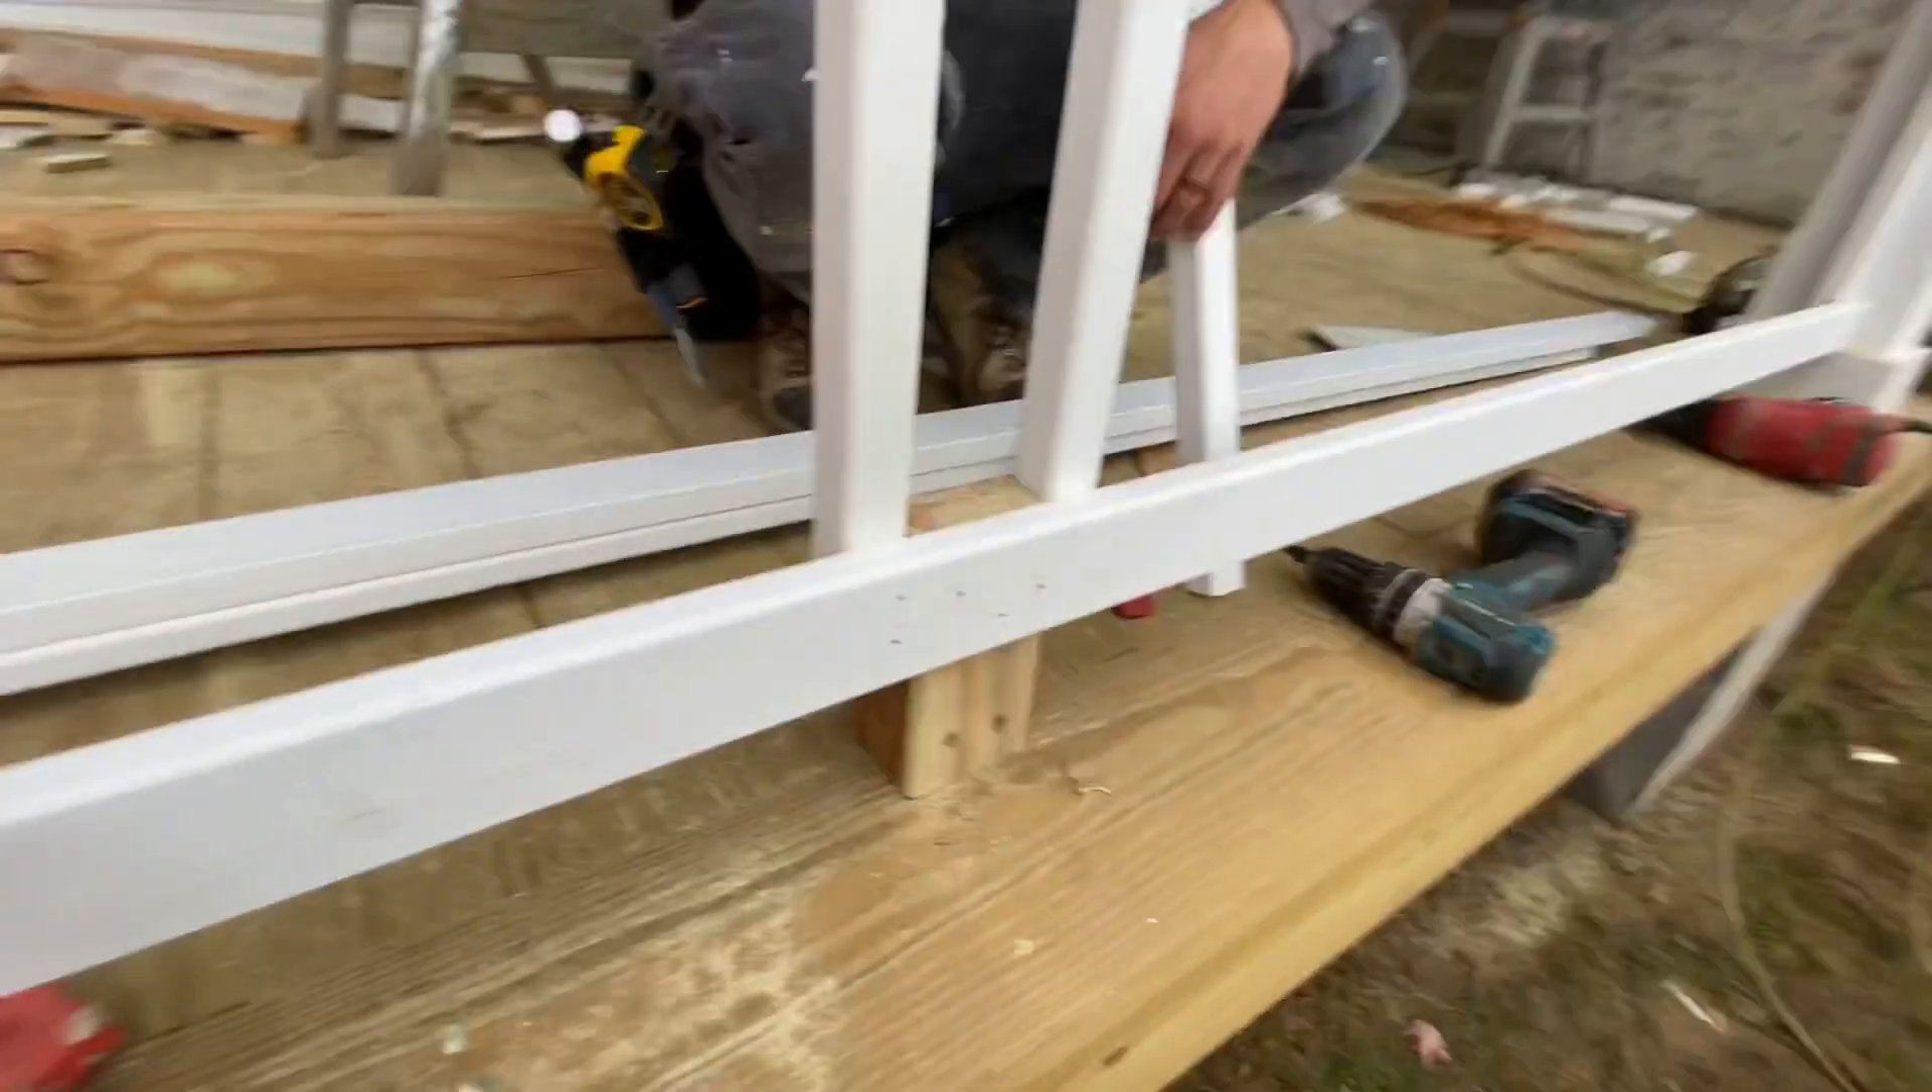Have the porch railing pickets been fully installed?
No.